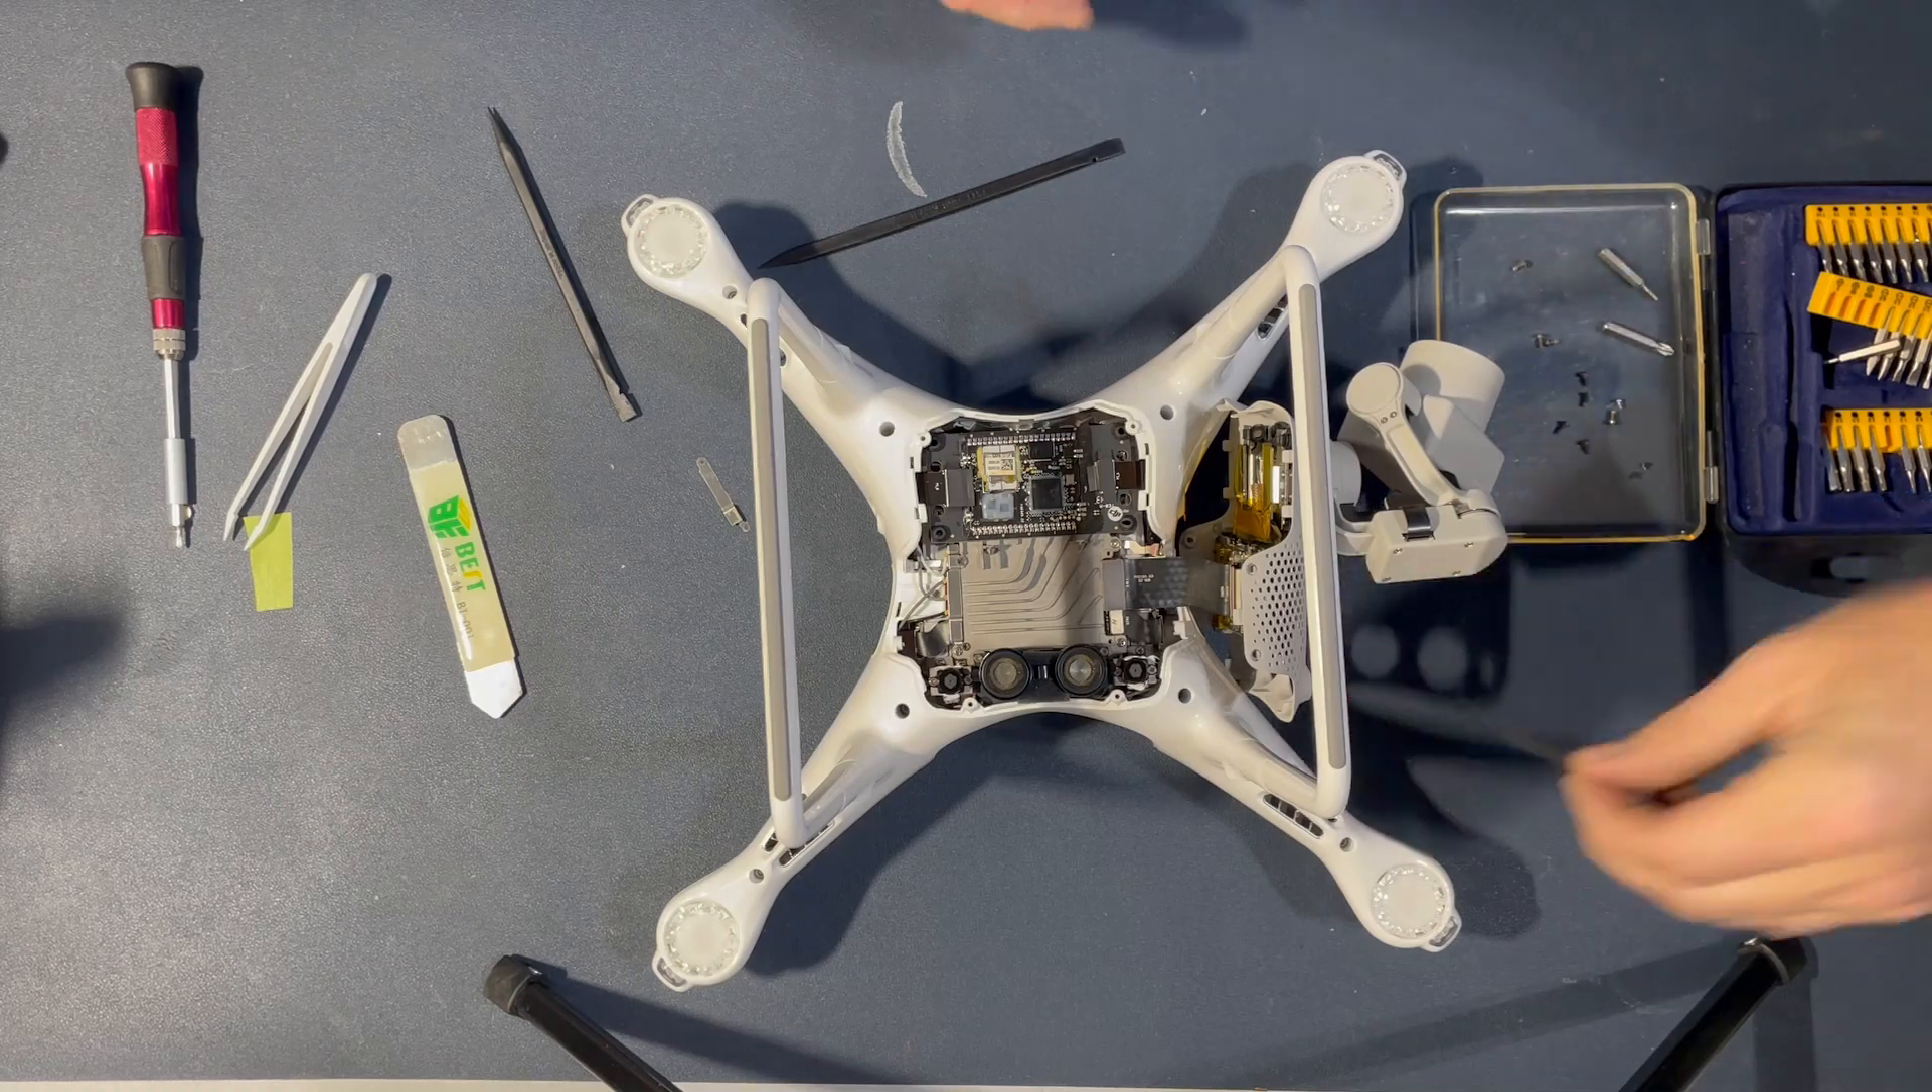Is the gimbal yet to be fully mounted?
Yes.